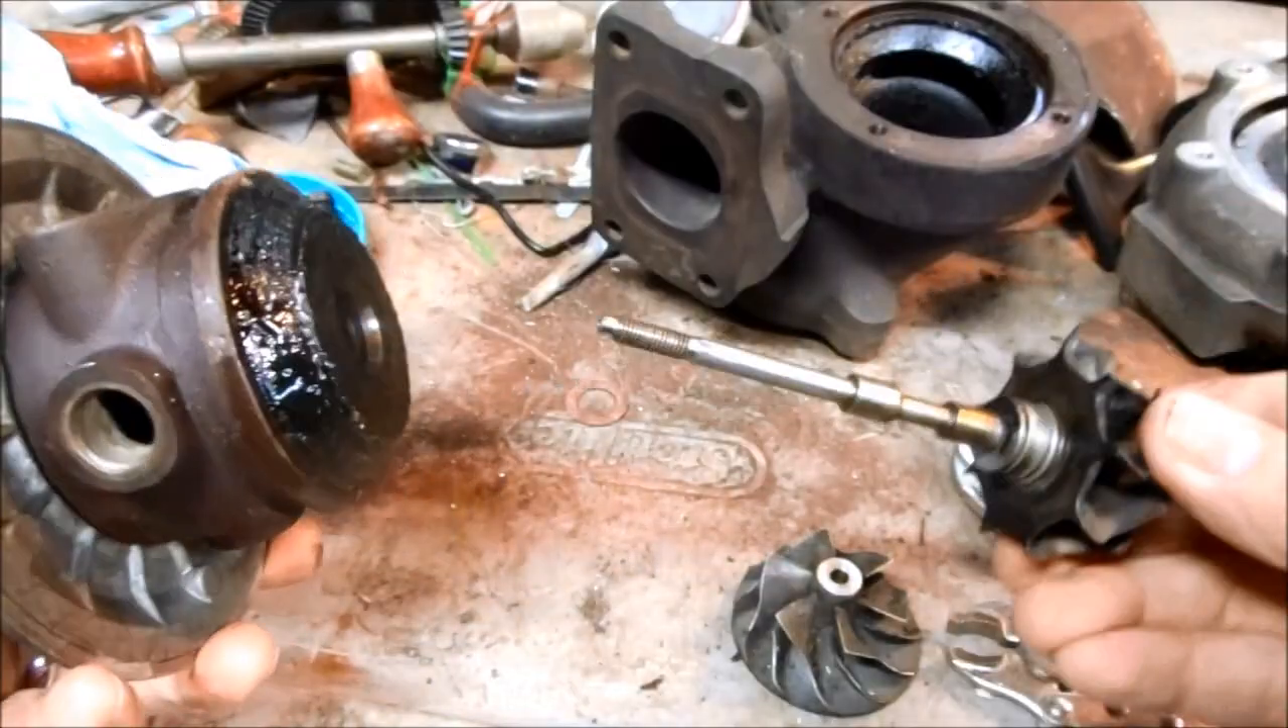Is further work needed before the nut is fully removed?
No.